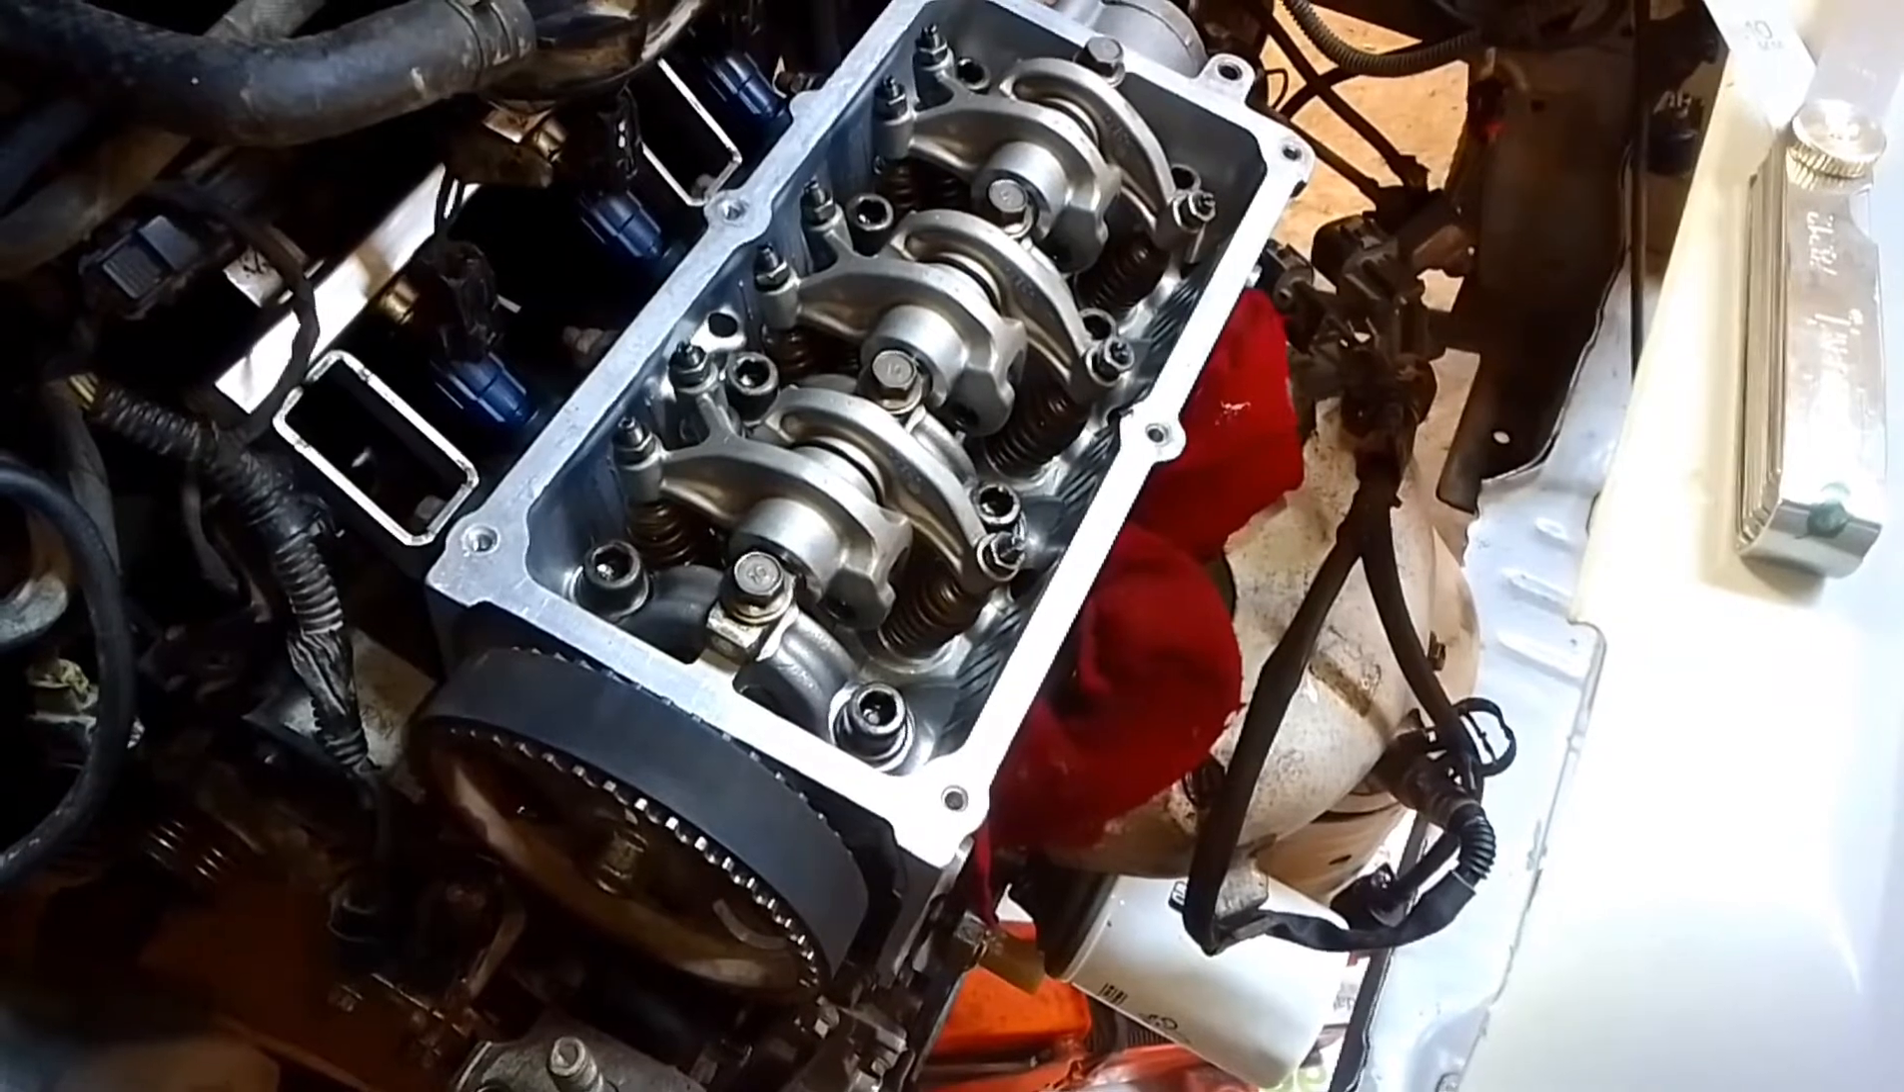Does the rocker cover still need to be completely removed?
No.